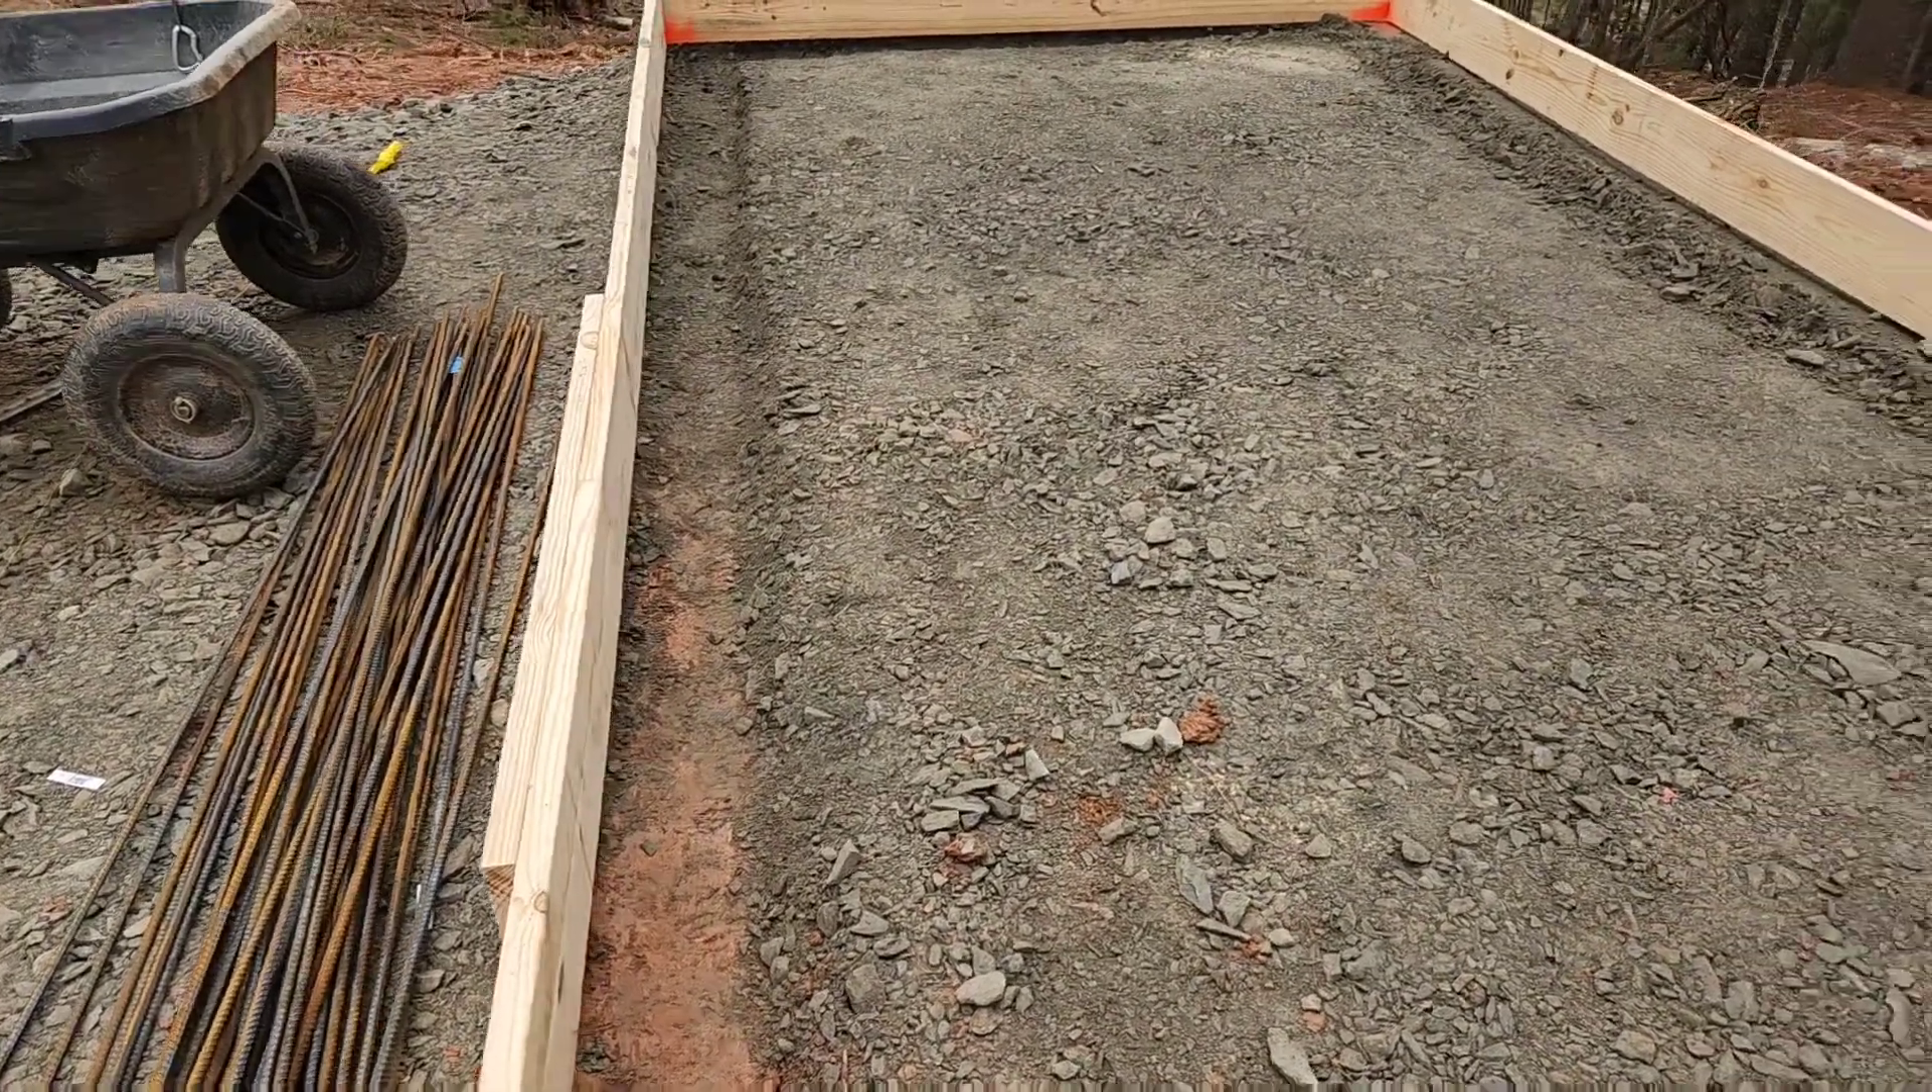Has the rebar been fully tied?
No.